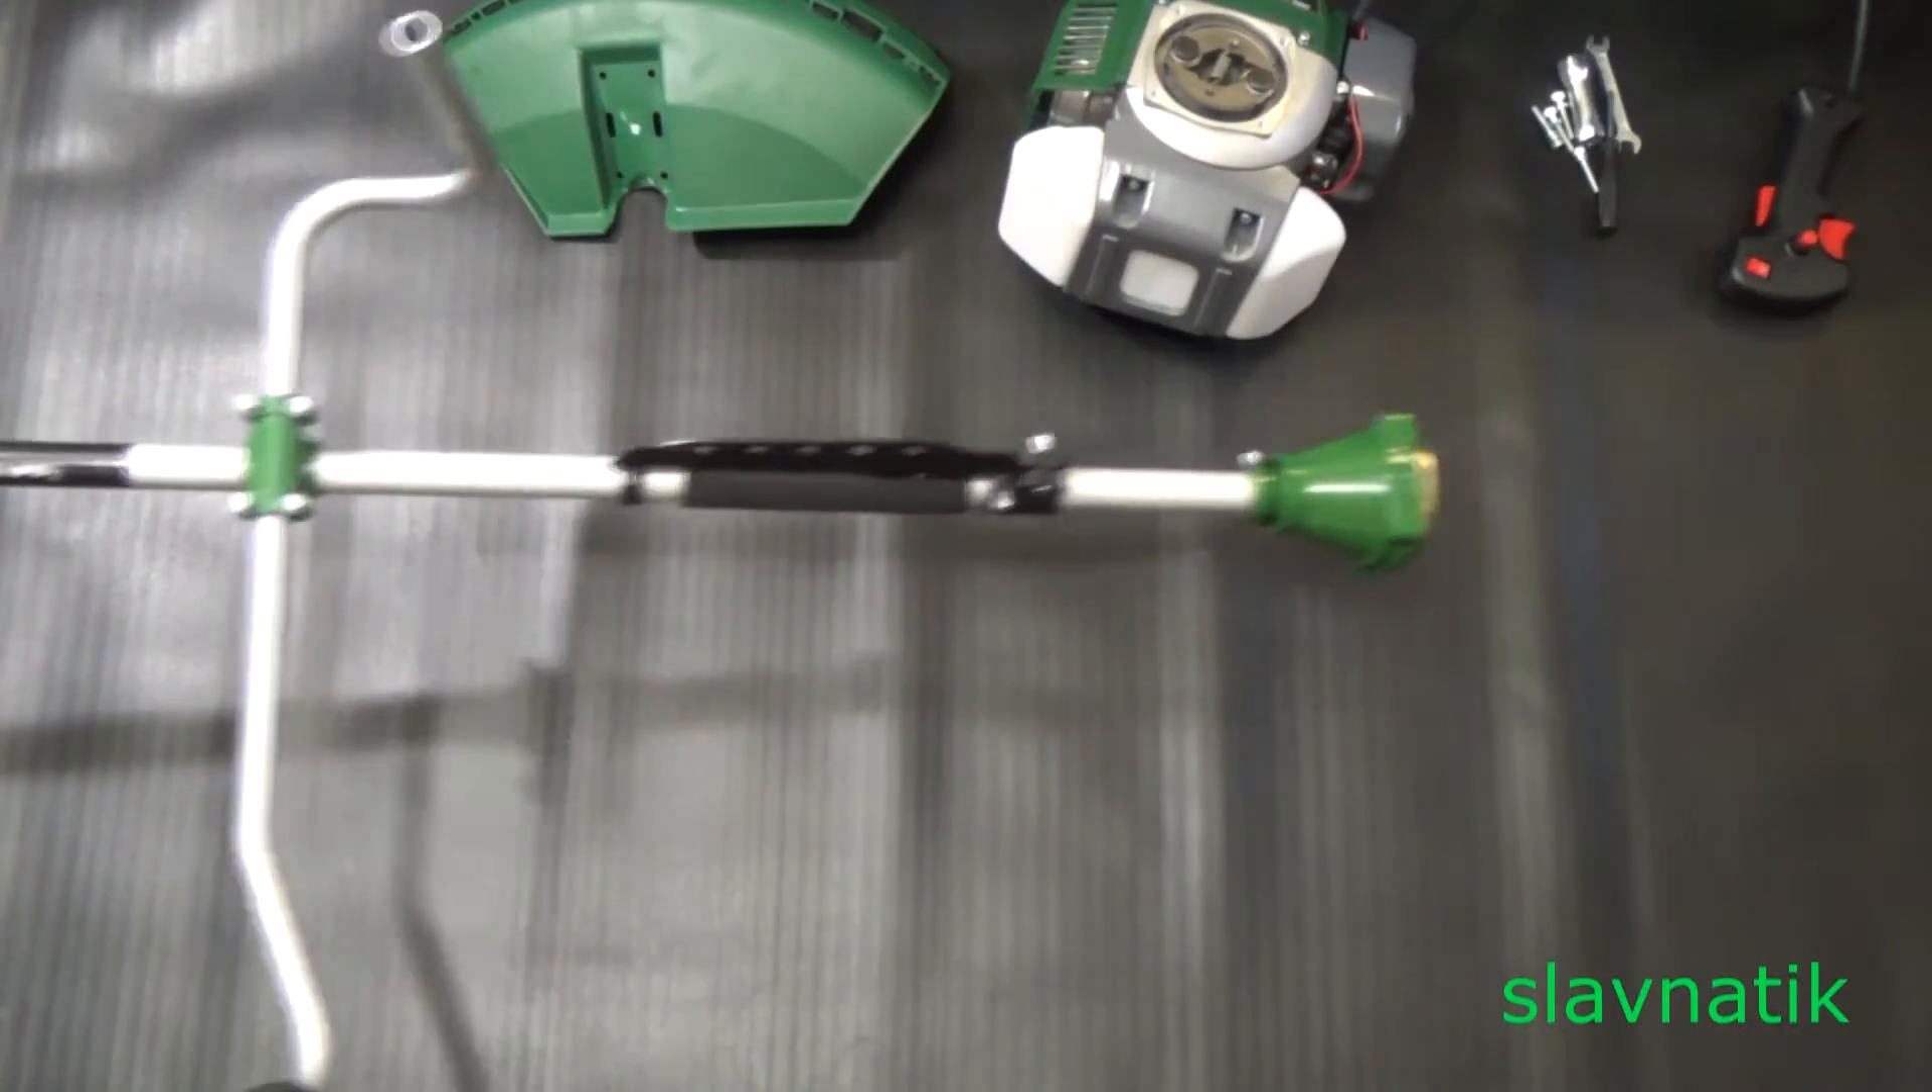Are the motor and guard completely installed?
No.